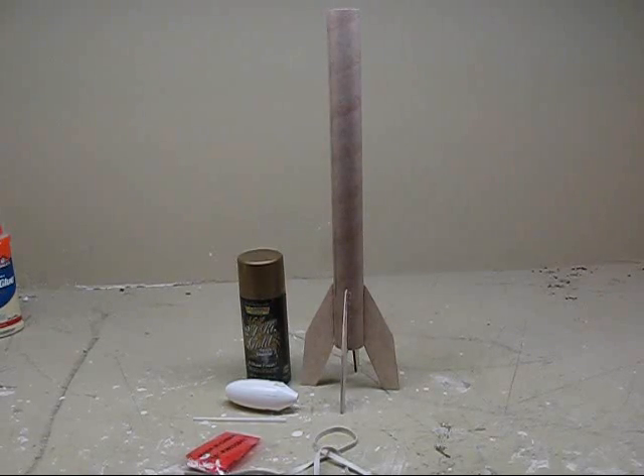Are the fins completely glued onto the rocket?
Yes.